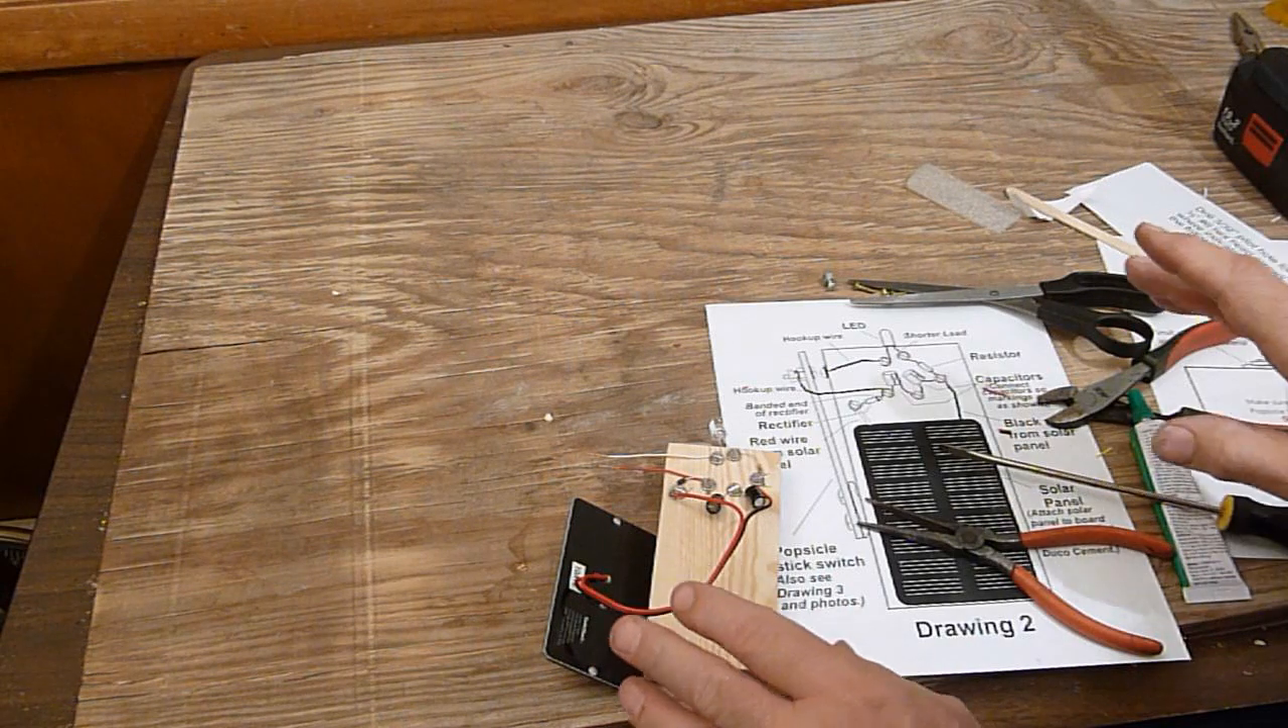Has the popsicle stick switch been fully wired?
No.